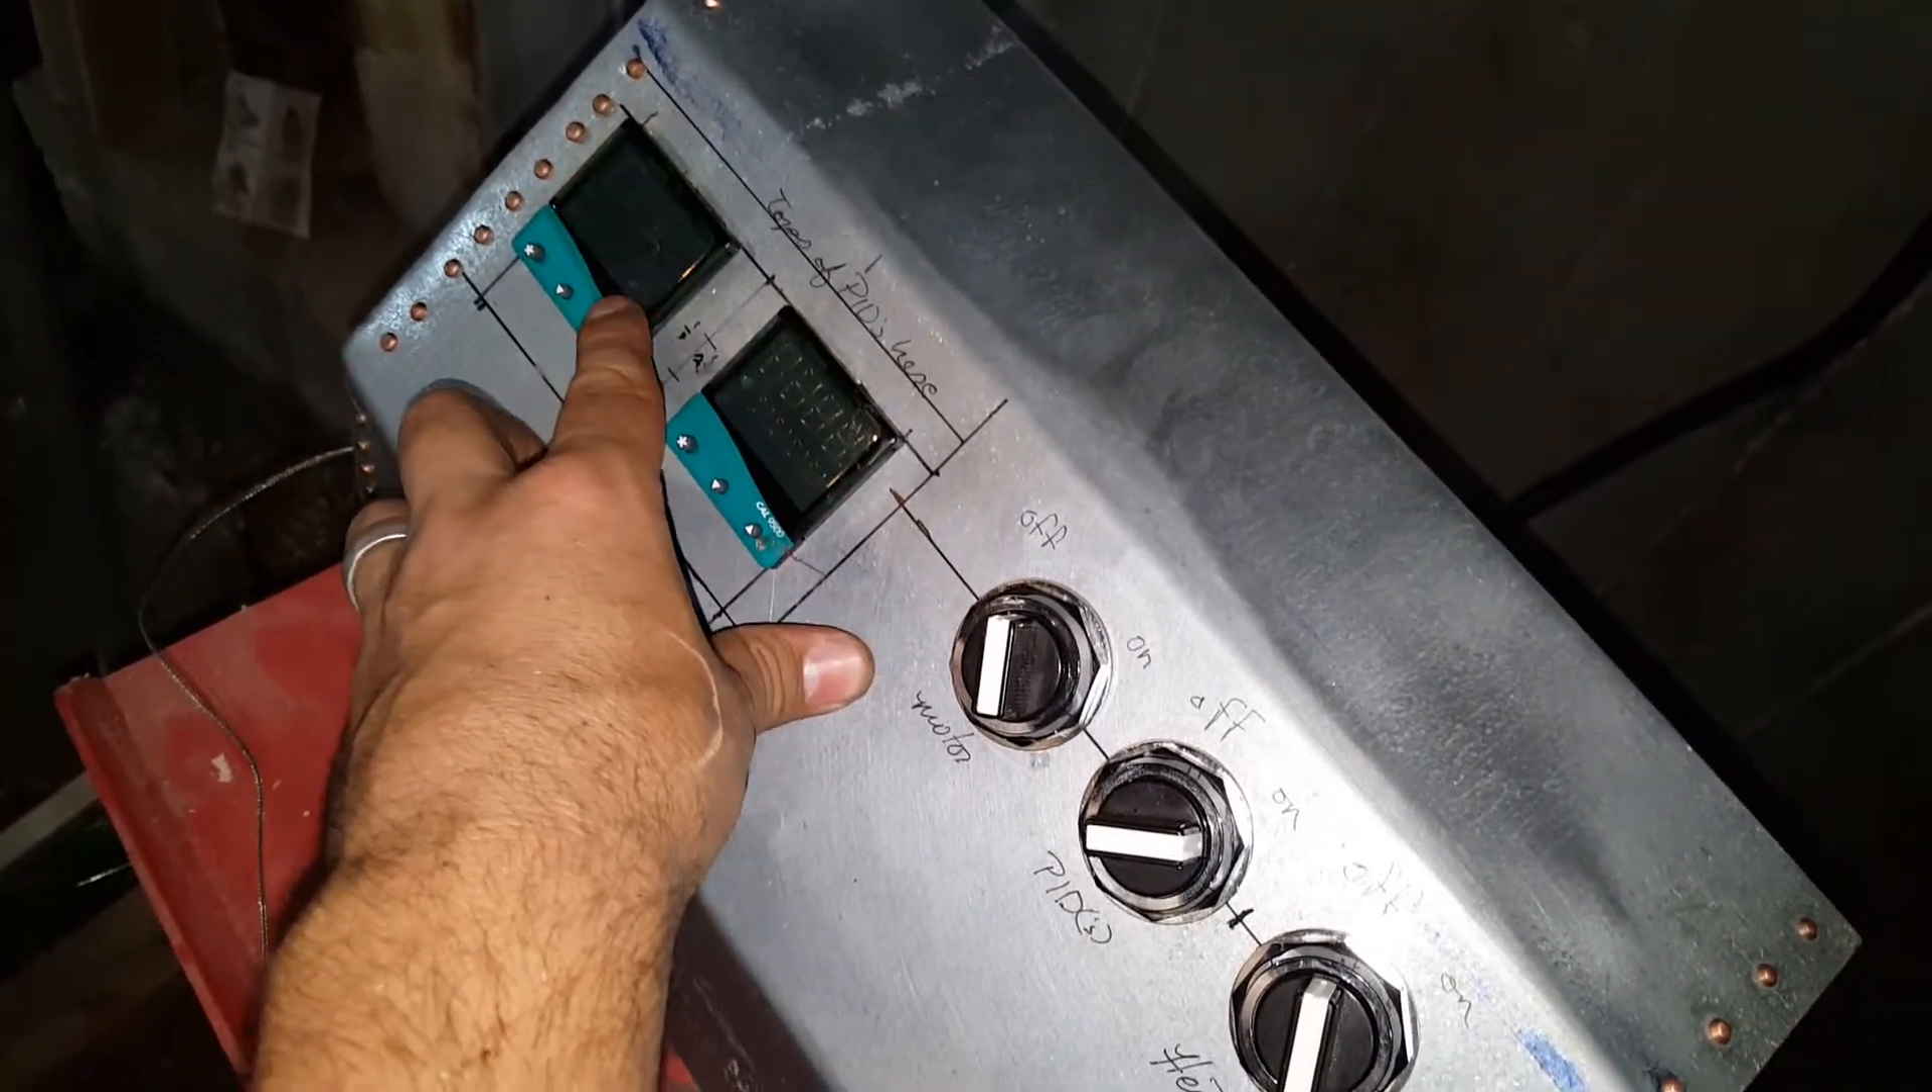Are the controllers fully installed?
Yes.